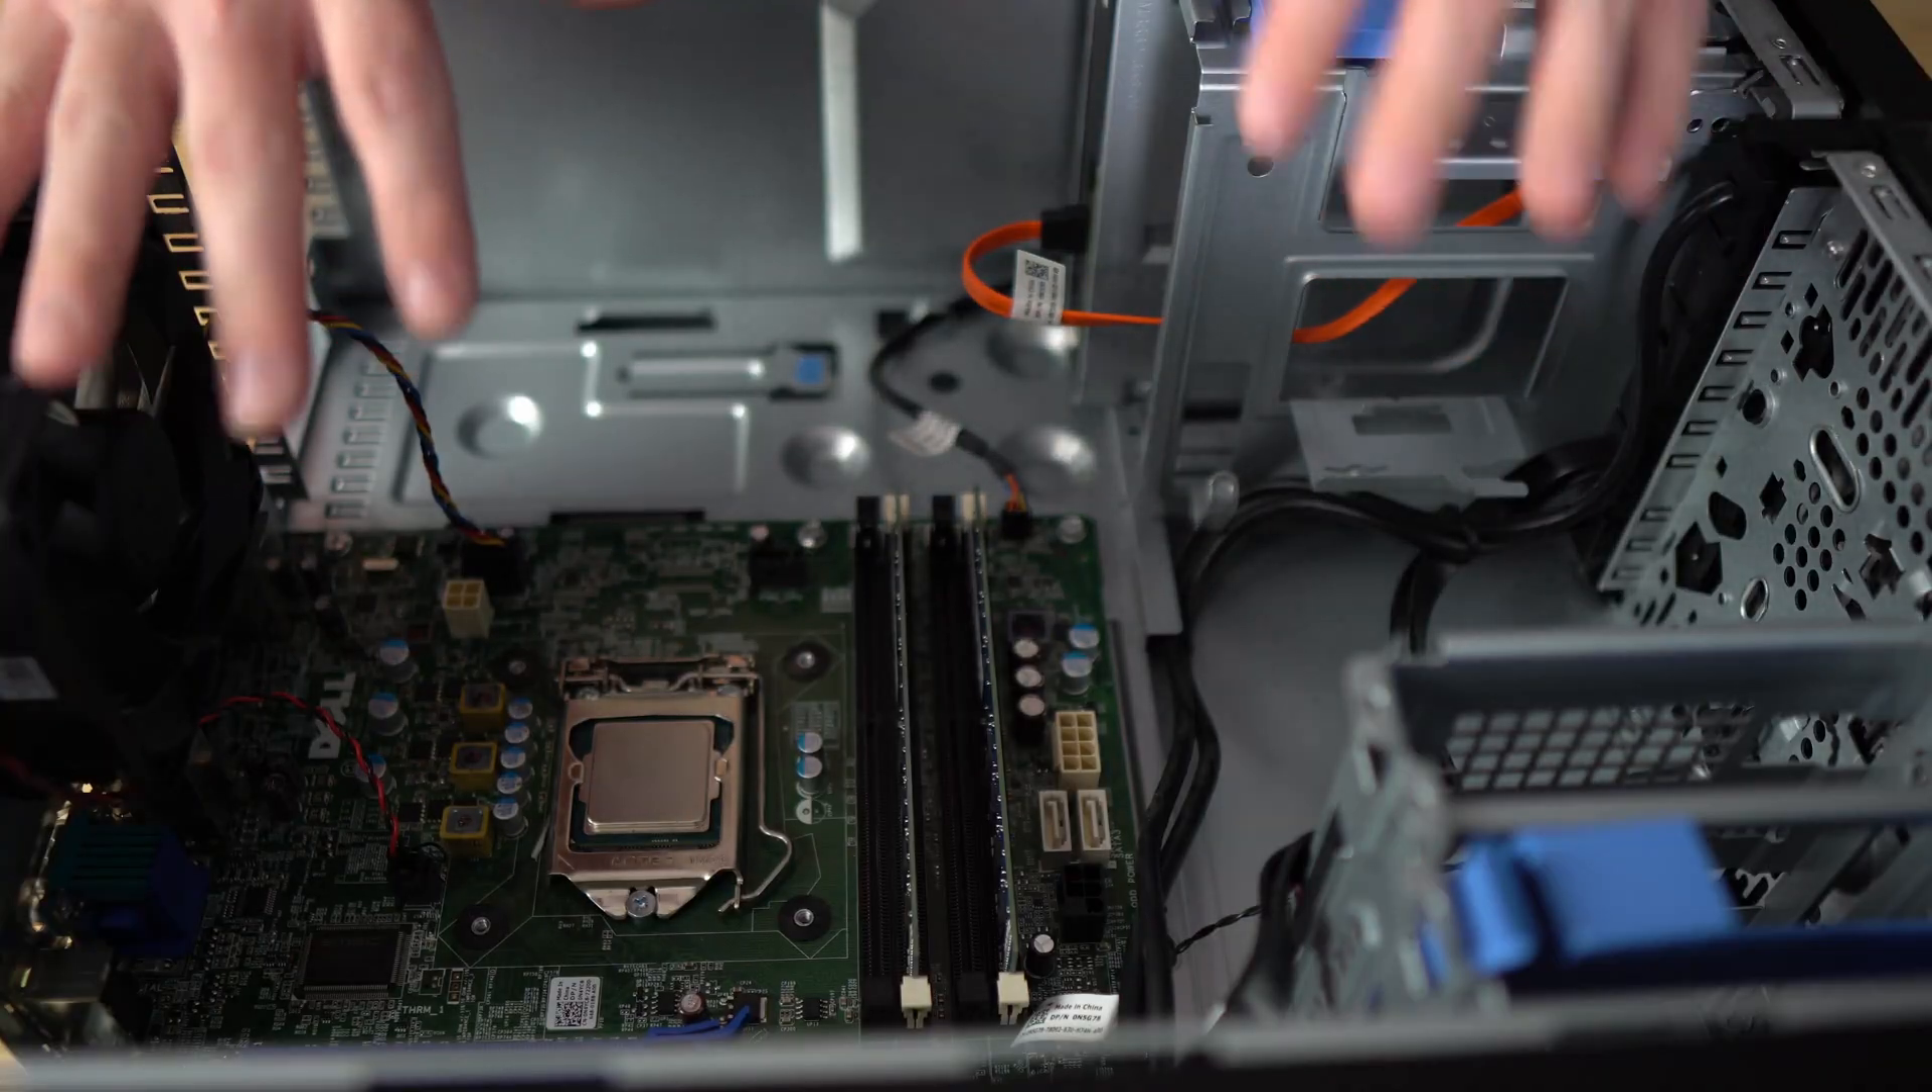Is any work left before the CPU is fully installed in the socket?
No.